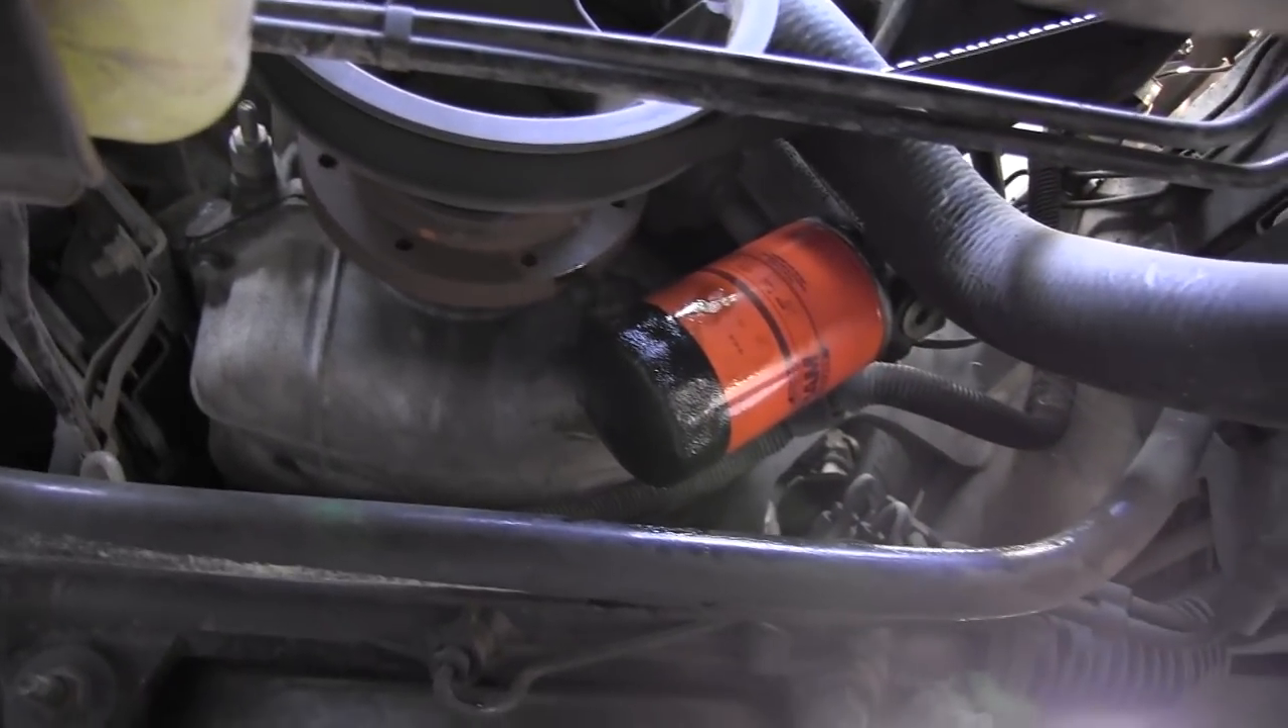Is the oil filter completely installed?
Yes.